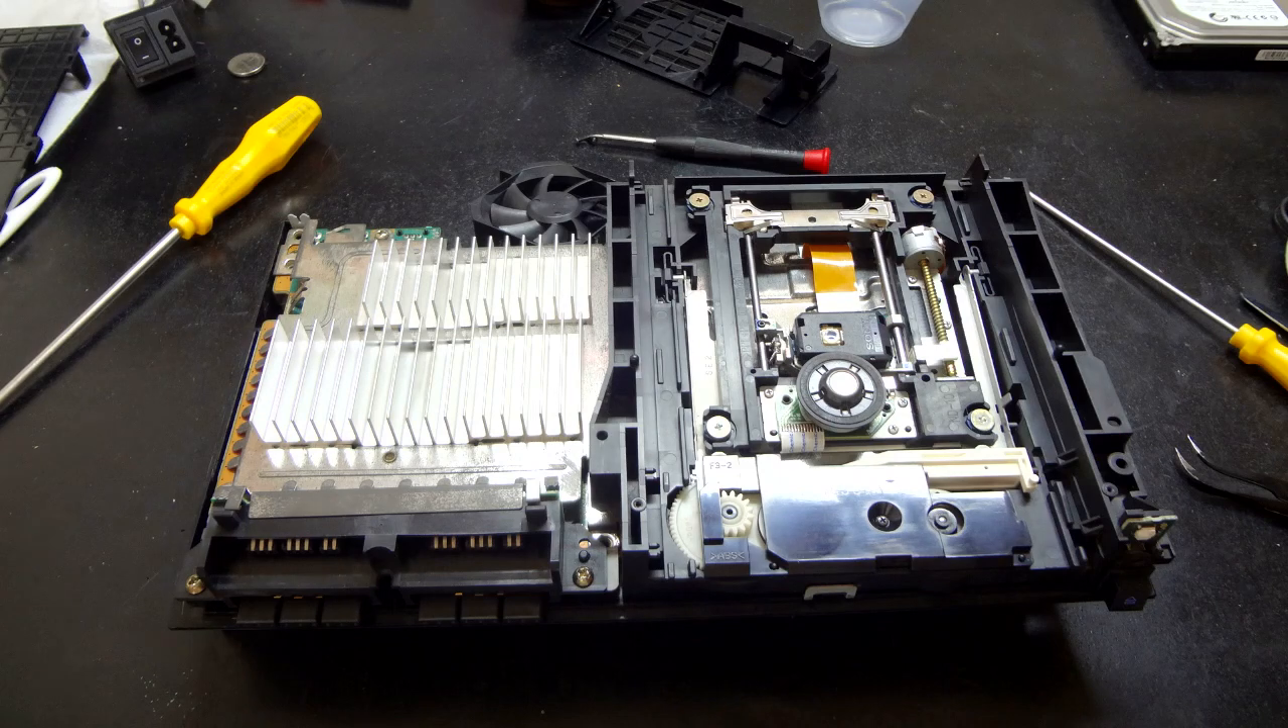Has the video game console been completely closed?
No.